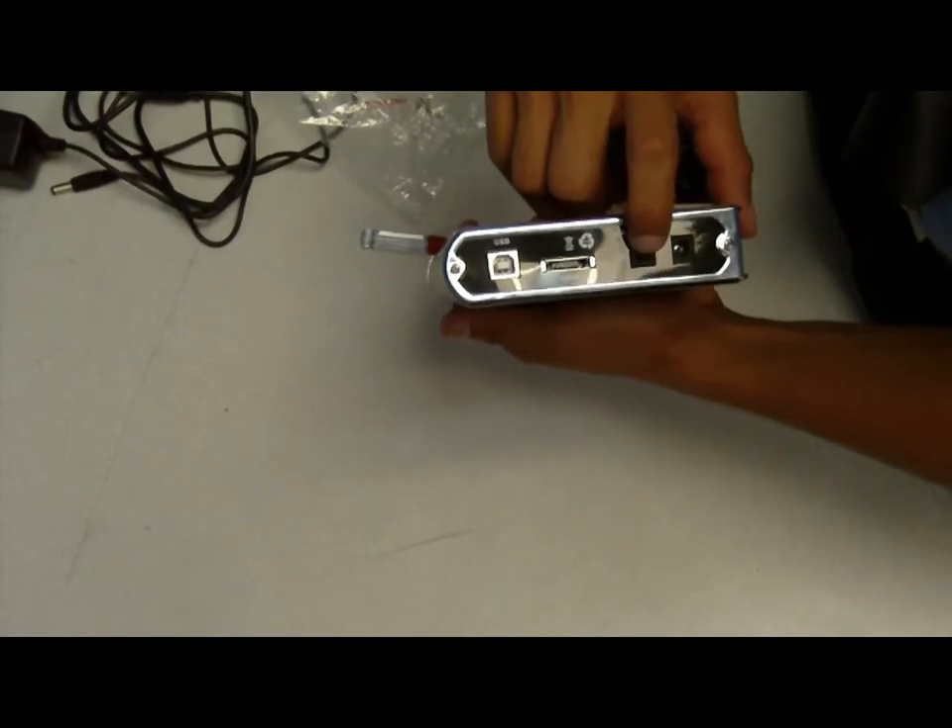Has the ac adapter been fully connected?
No.